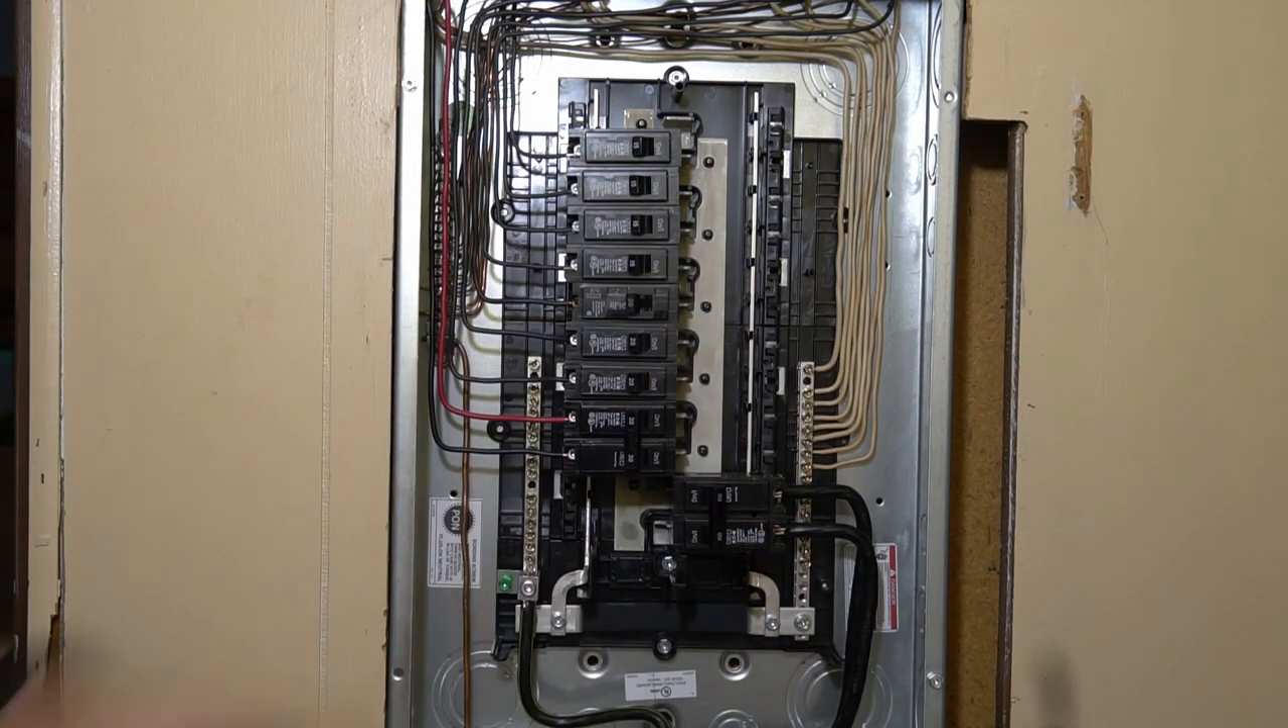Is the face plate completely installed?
No.